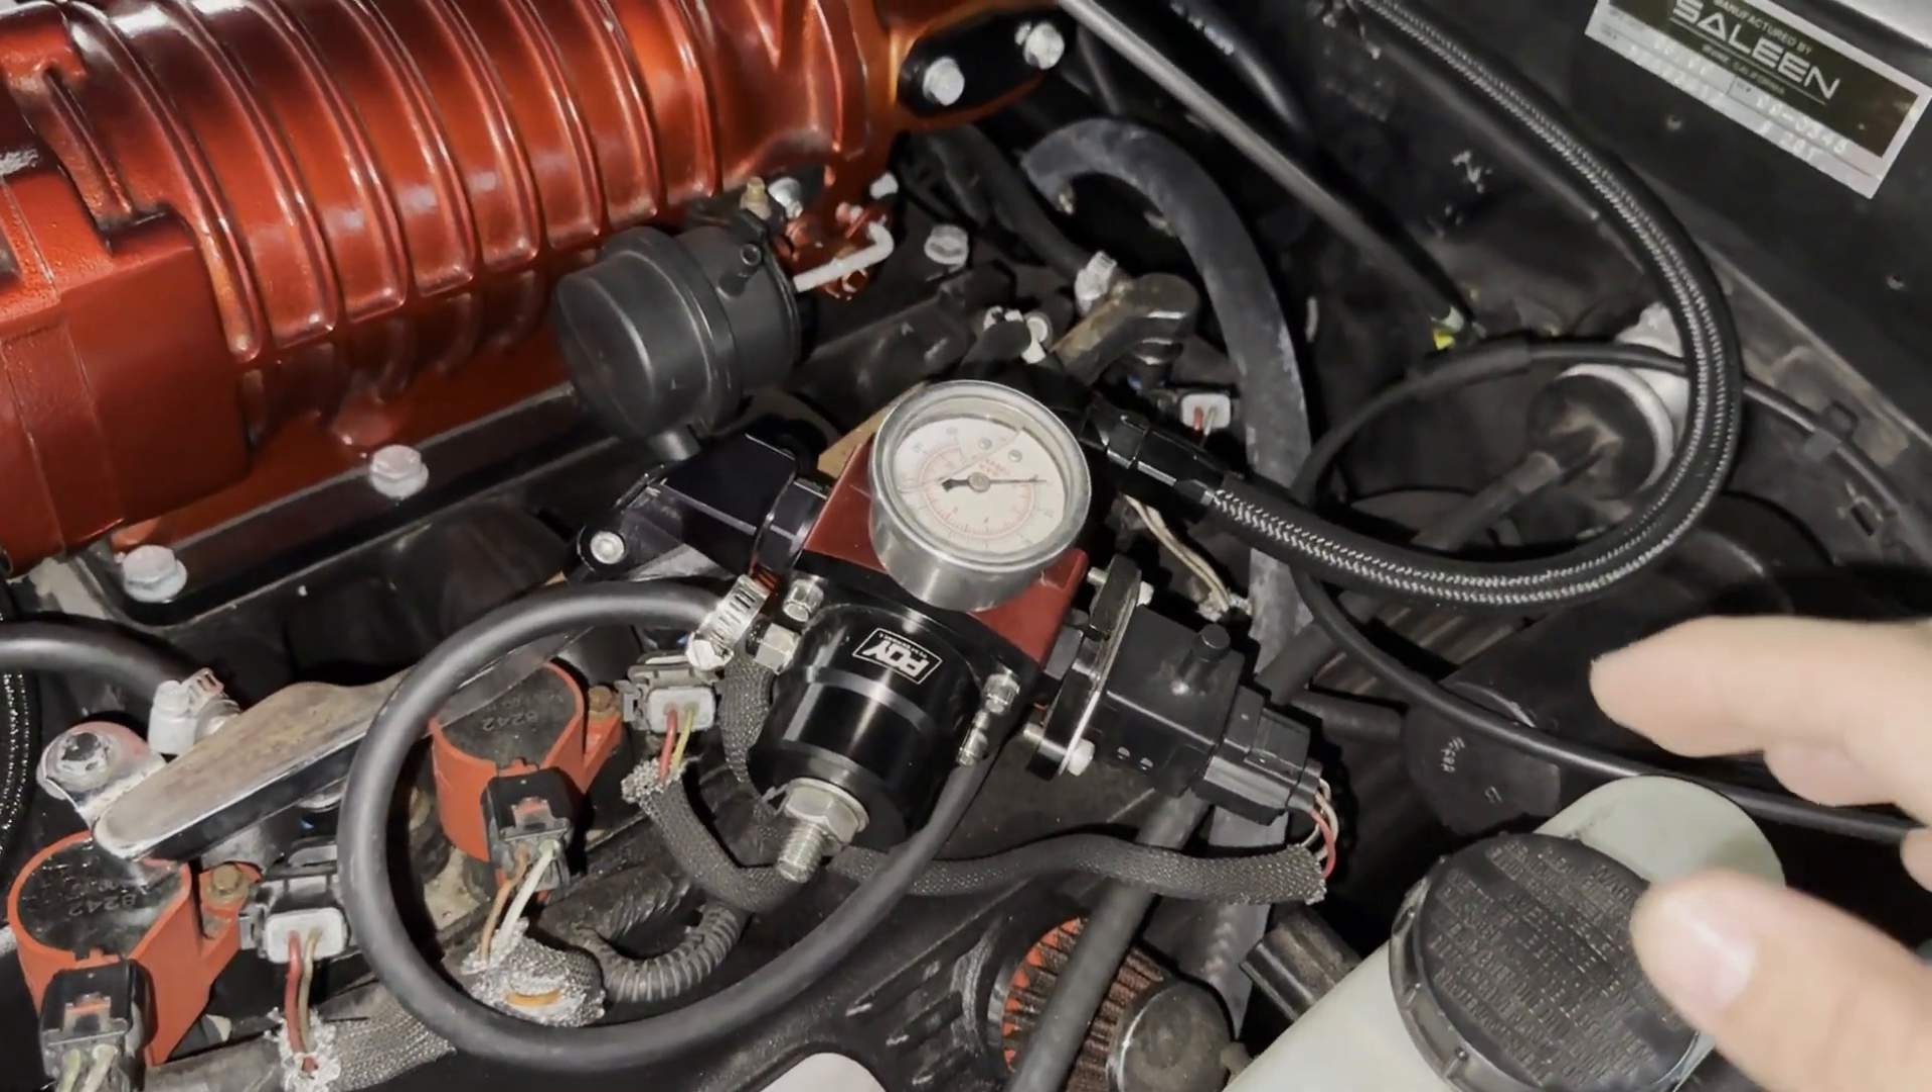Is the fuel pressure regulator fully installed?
Yes.